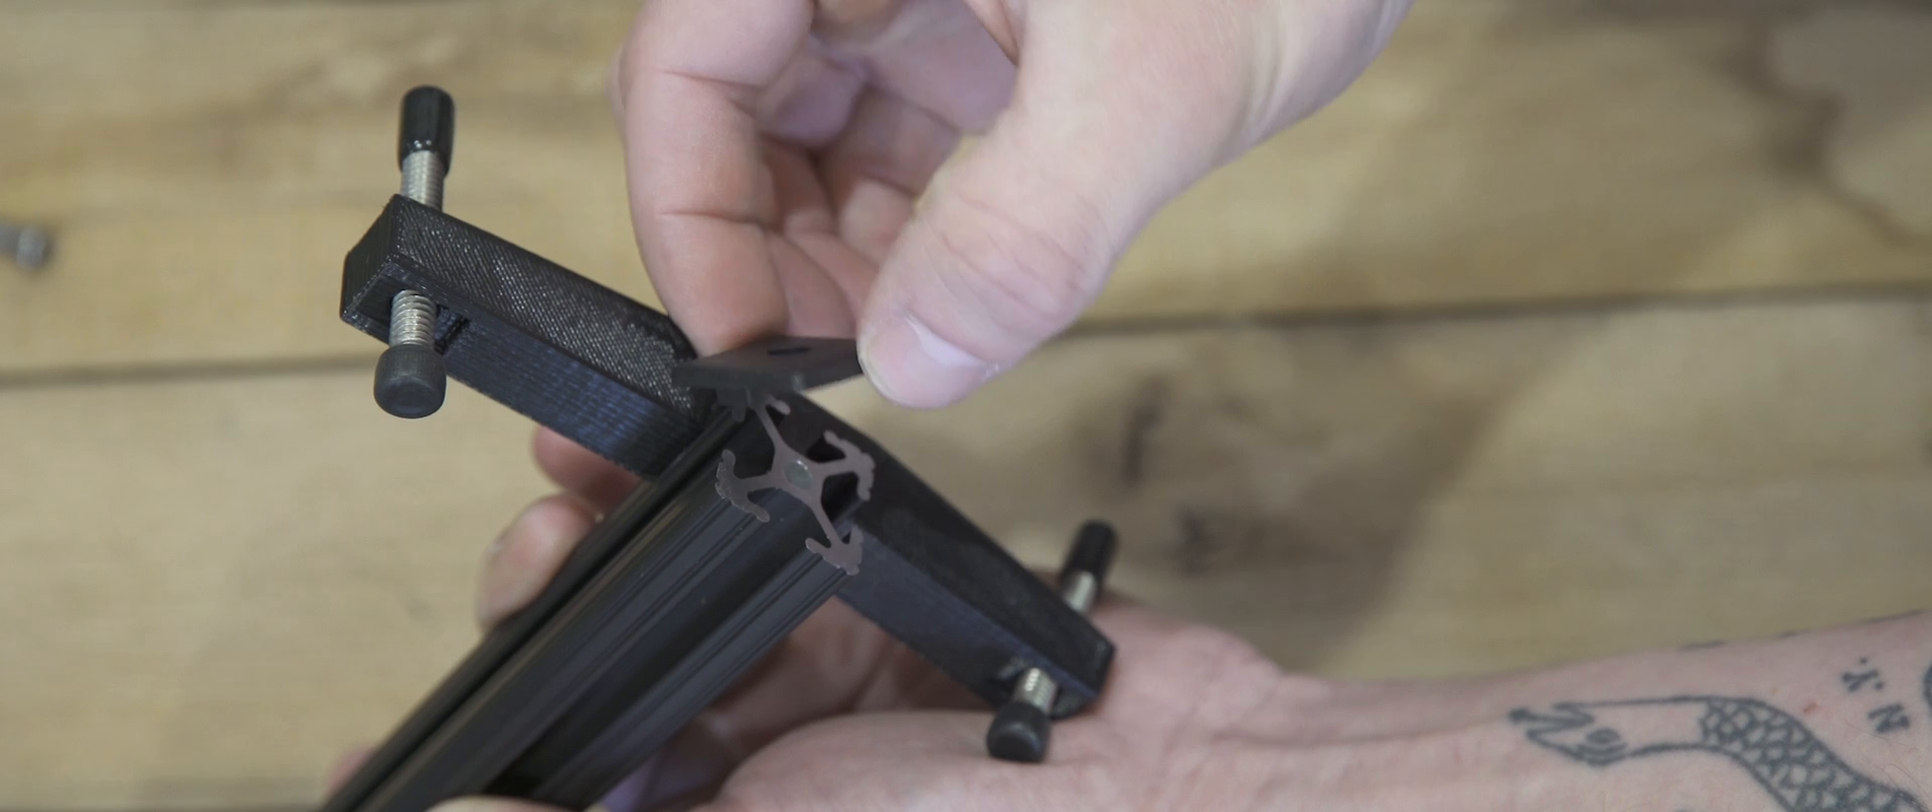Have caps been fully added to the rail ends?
No.